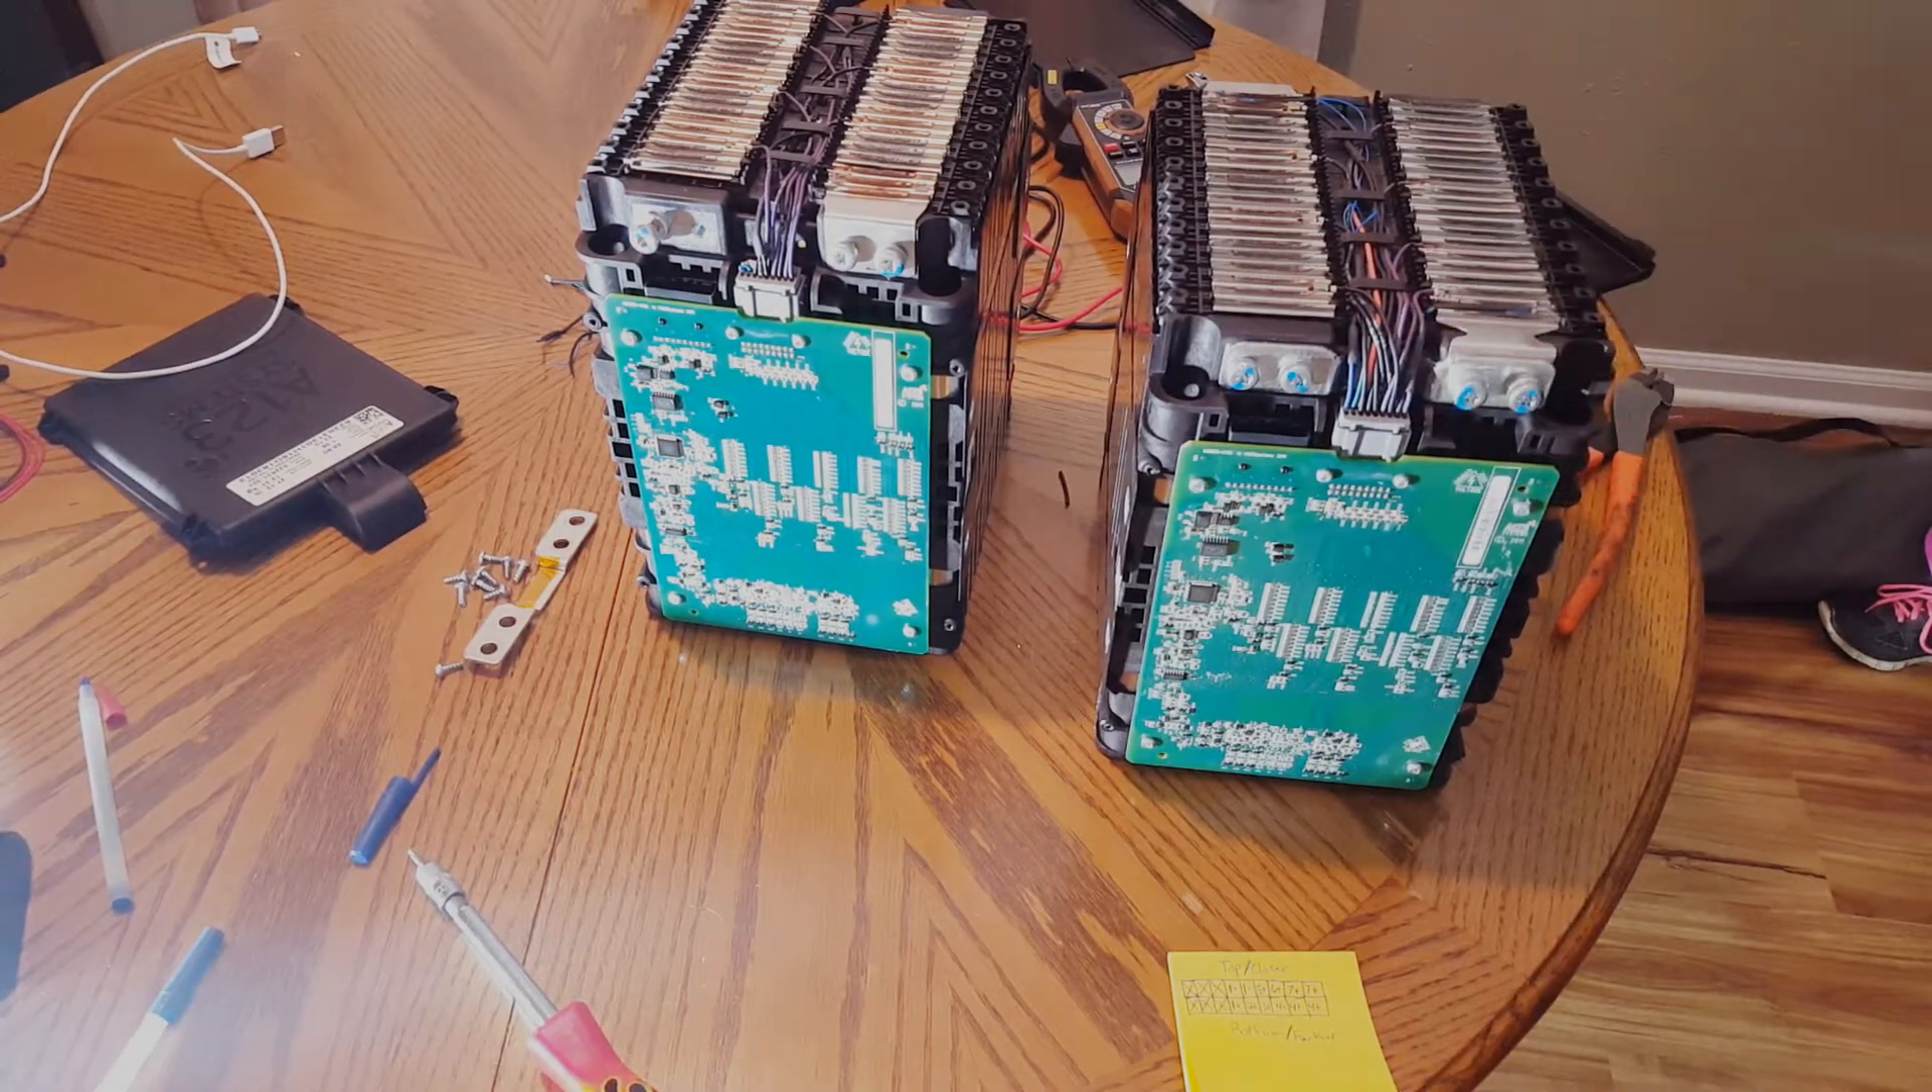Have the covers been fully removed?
Yes.